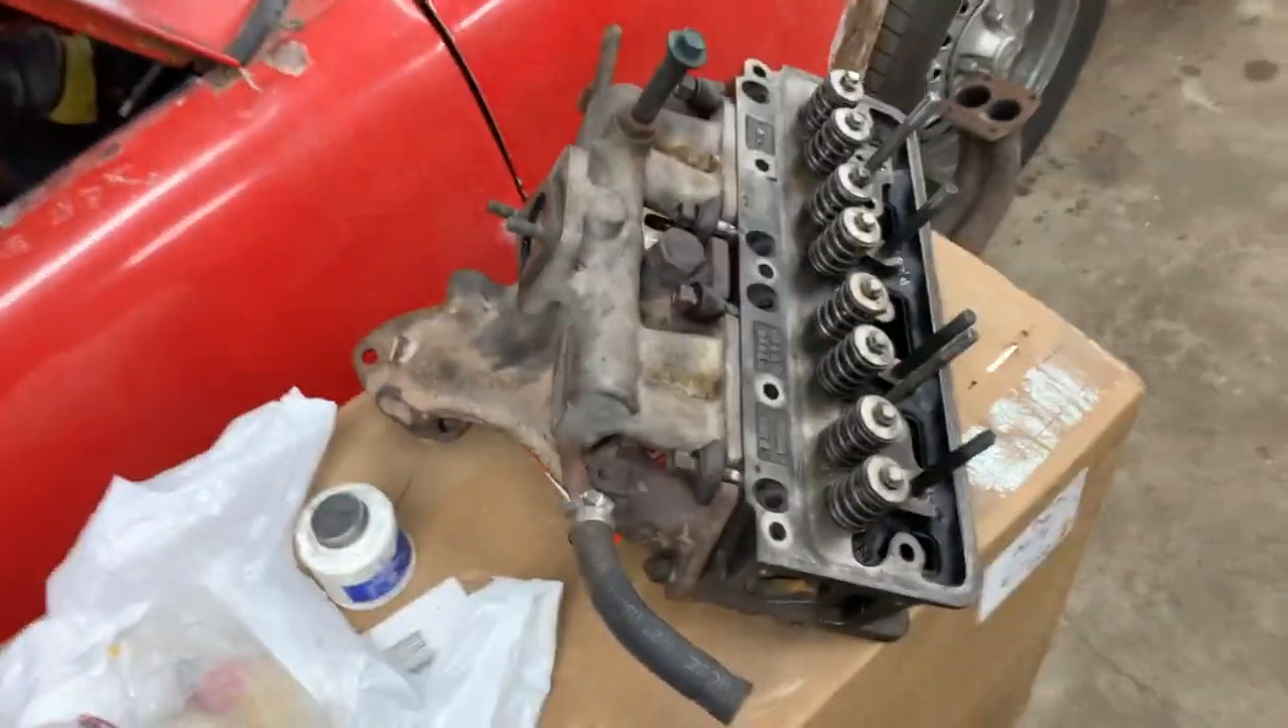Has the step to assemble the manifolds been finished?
Yes.